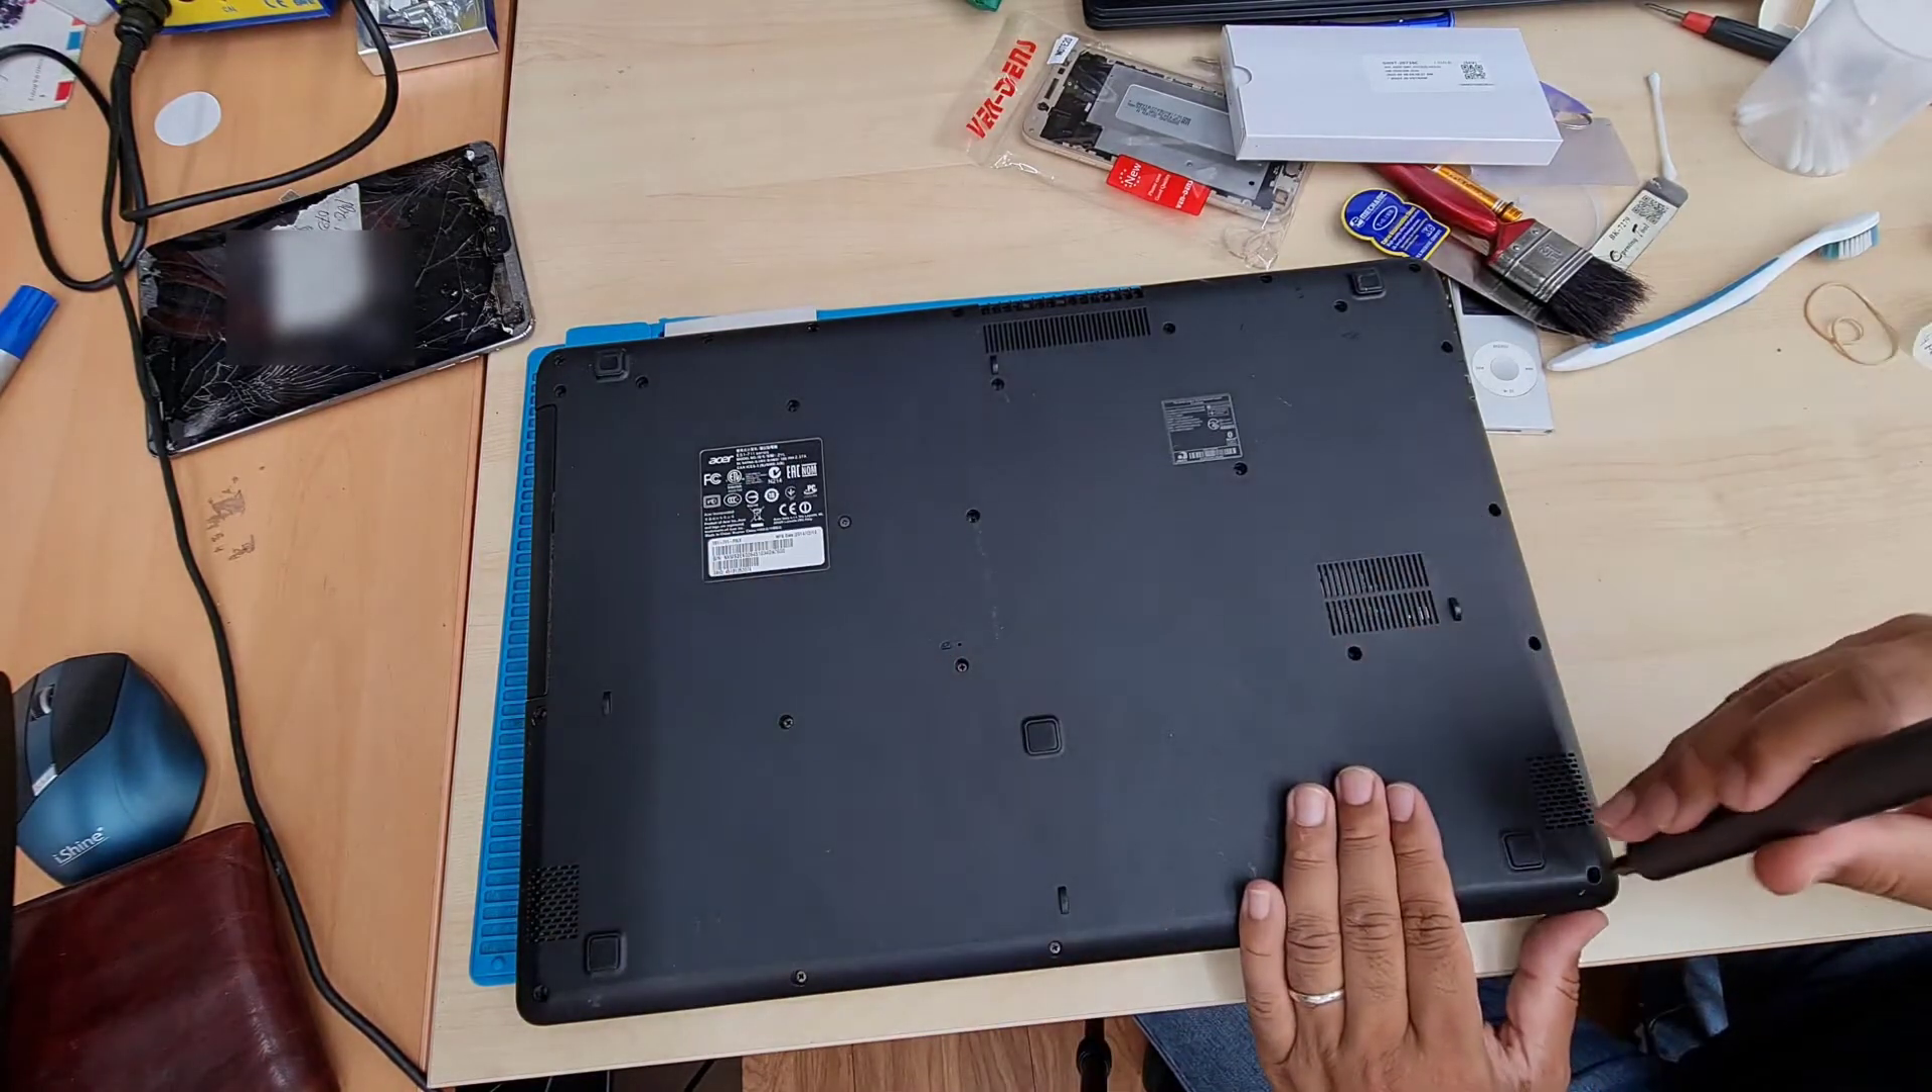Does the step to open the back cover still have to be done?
Yes.